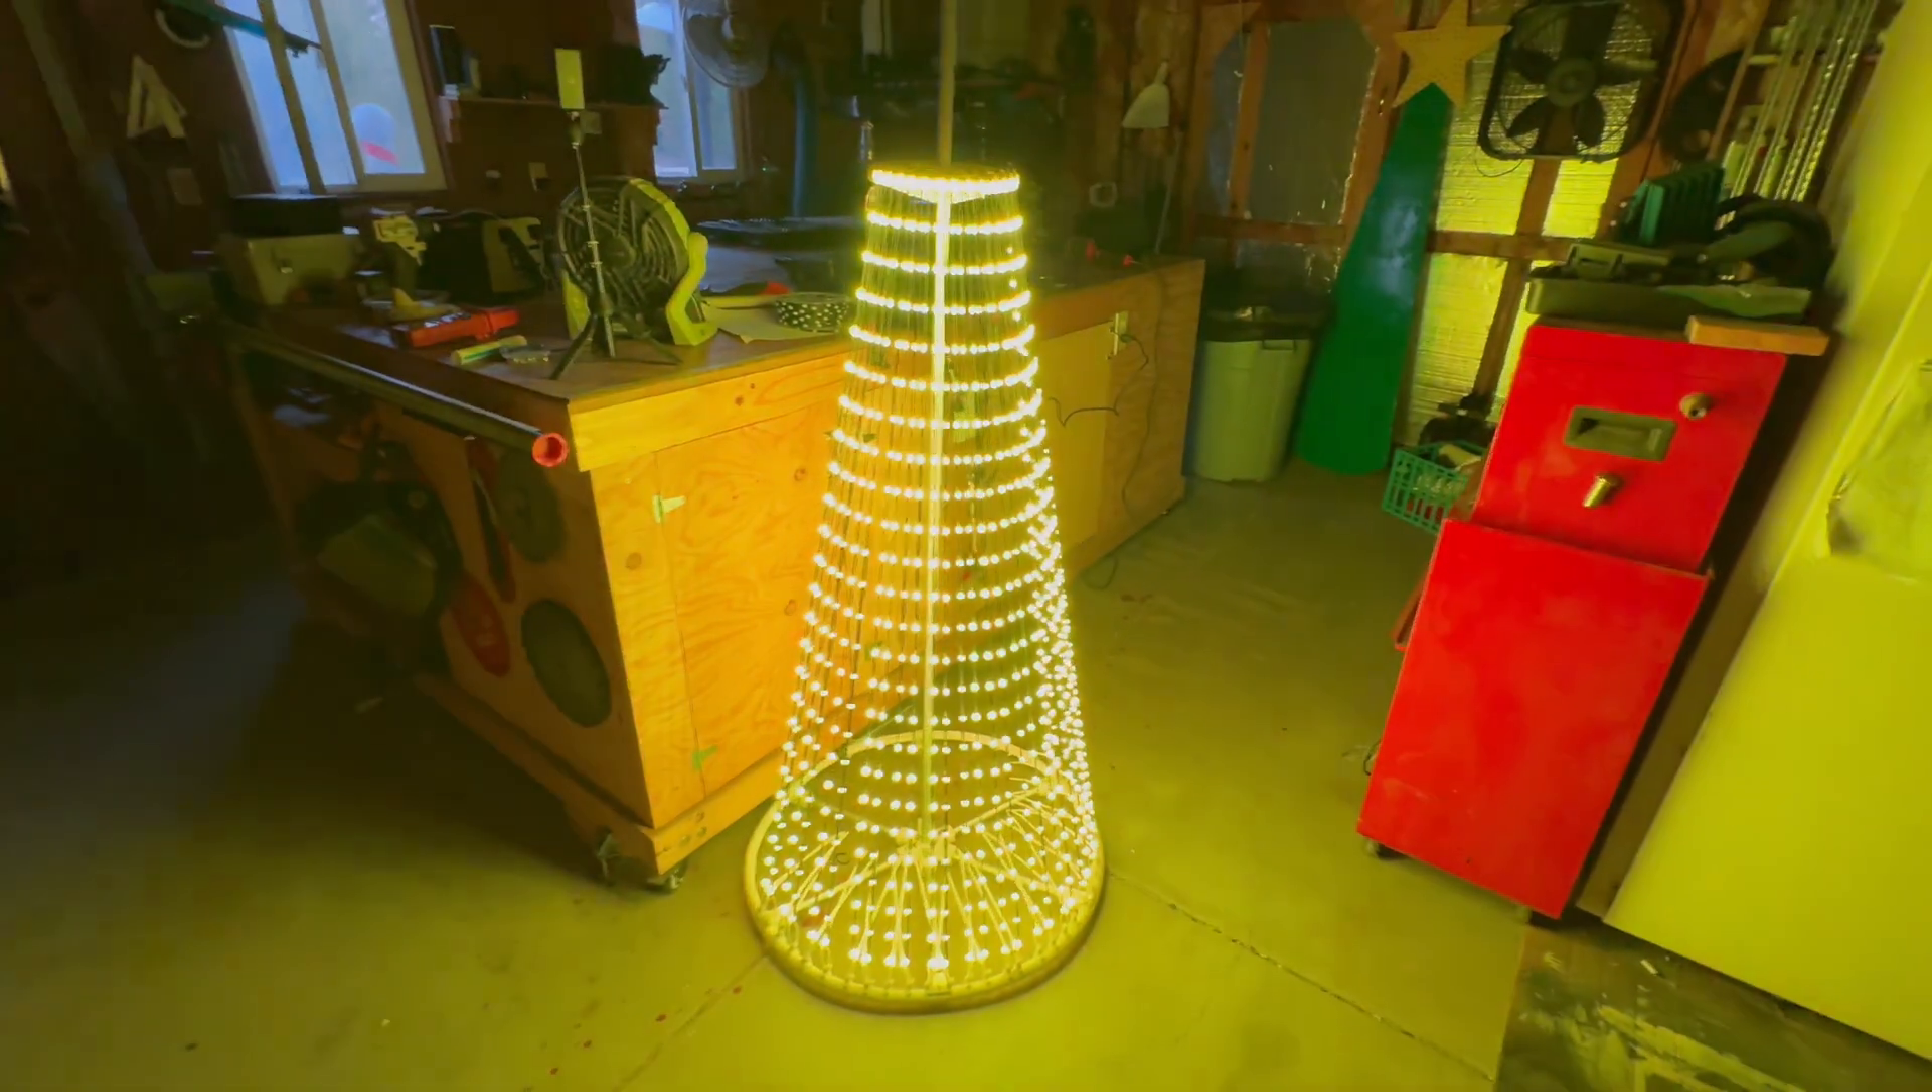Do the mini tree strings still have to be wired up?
No.